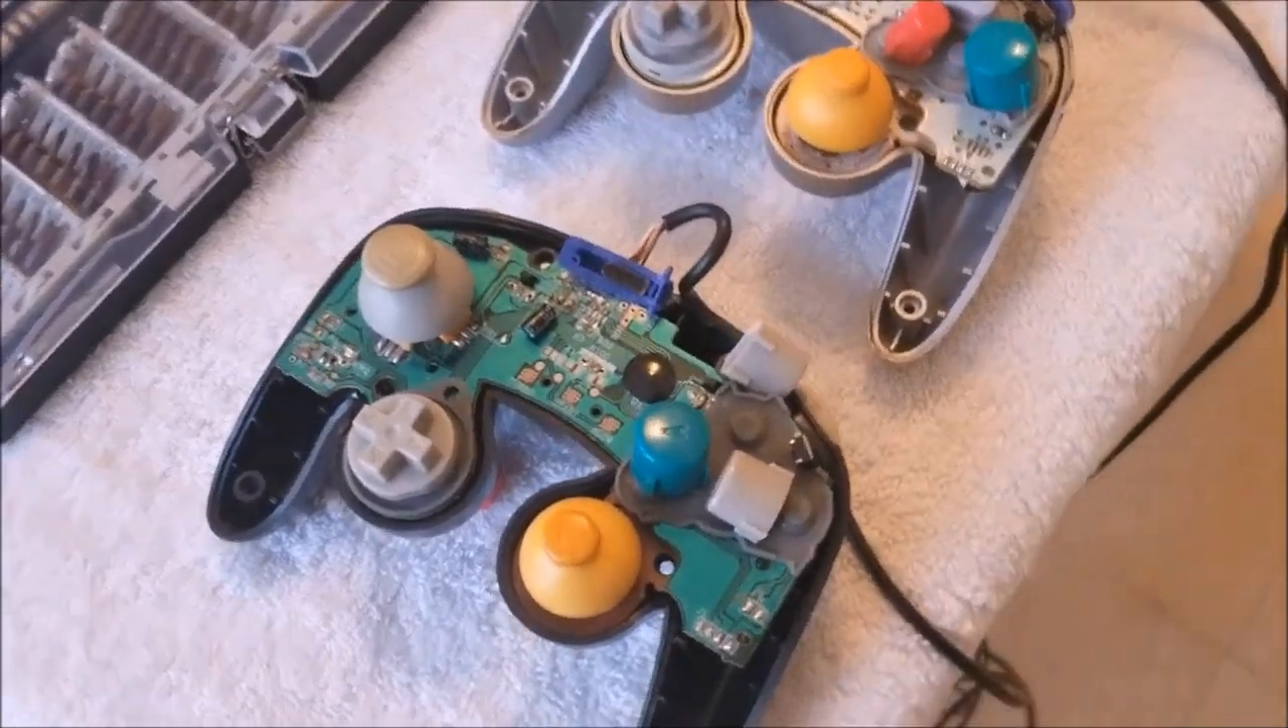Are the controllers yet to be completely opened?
No.